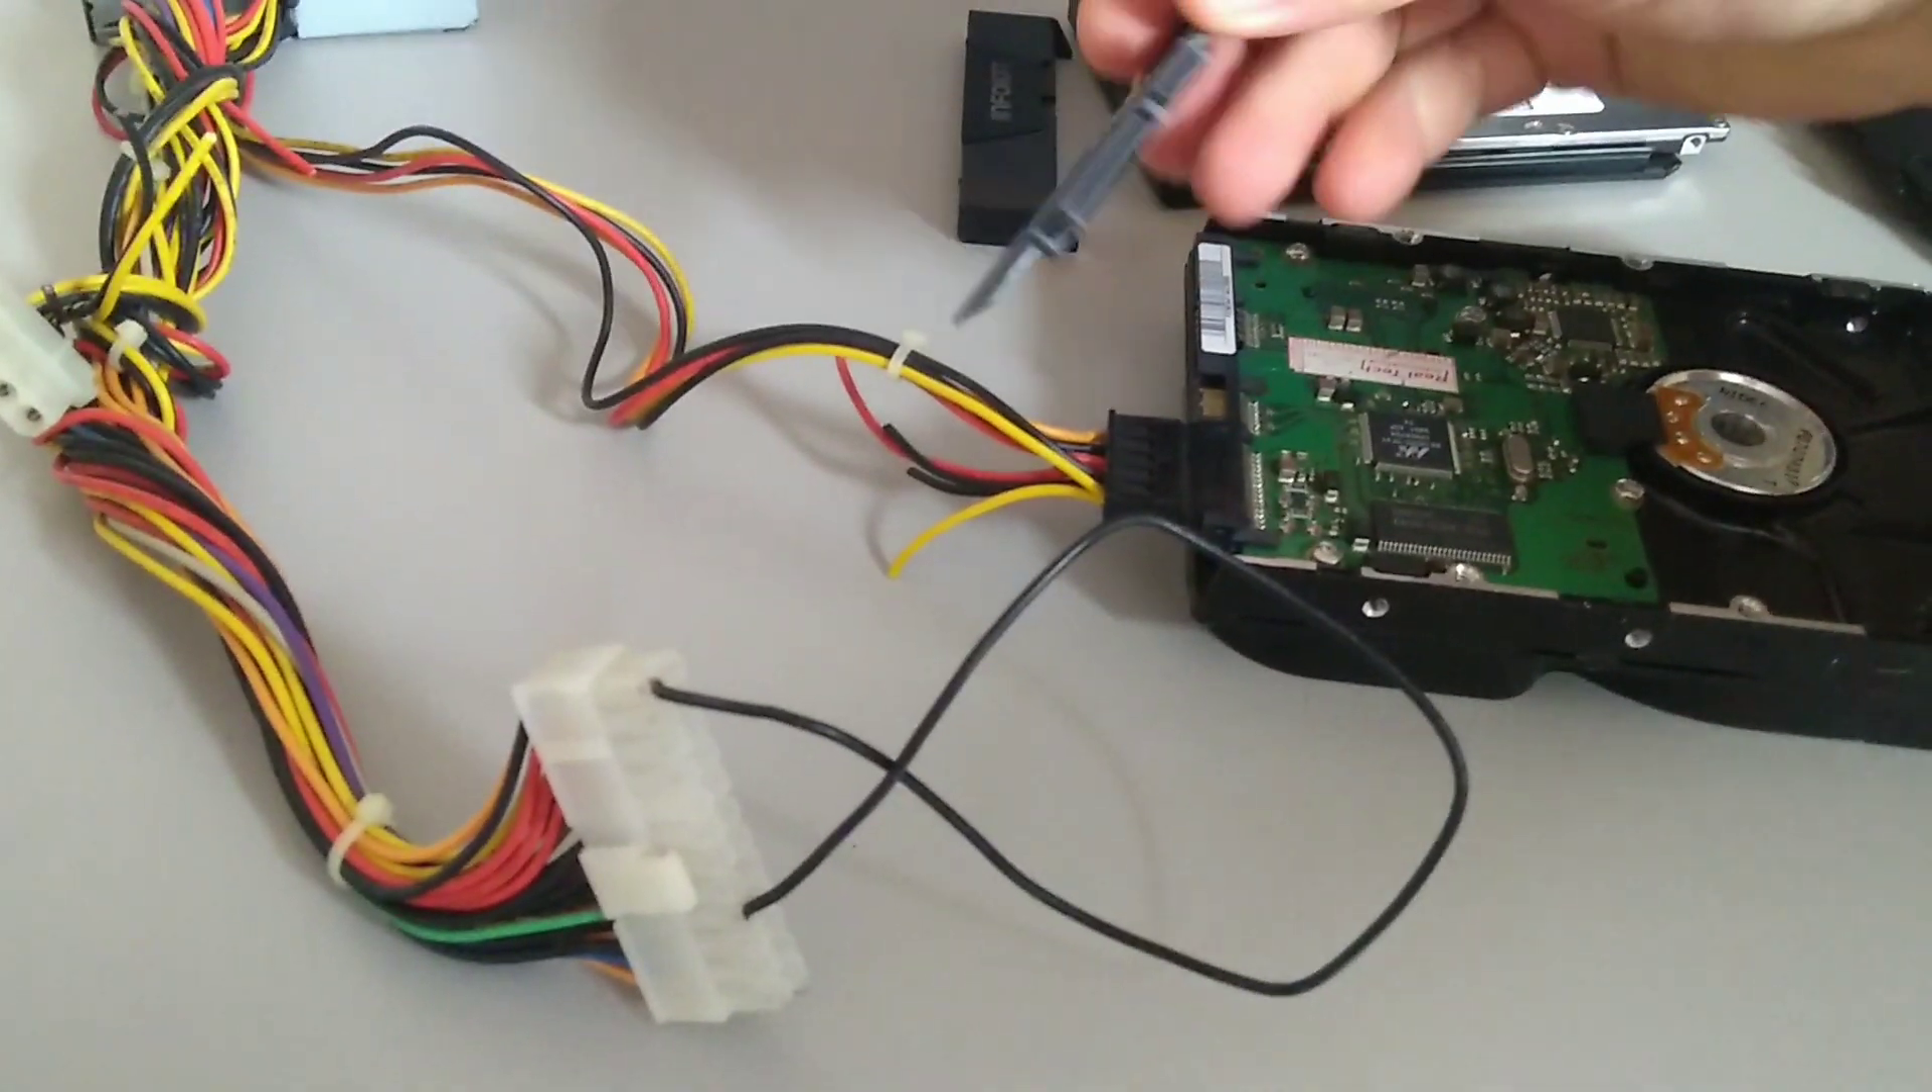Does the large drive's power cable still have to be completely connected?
No.